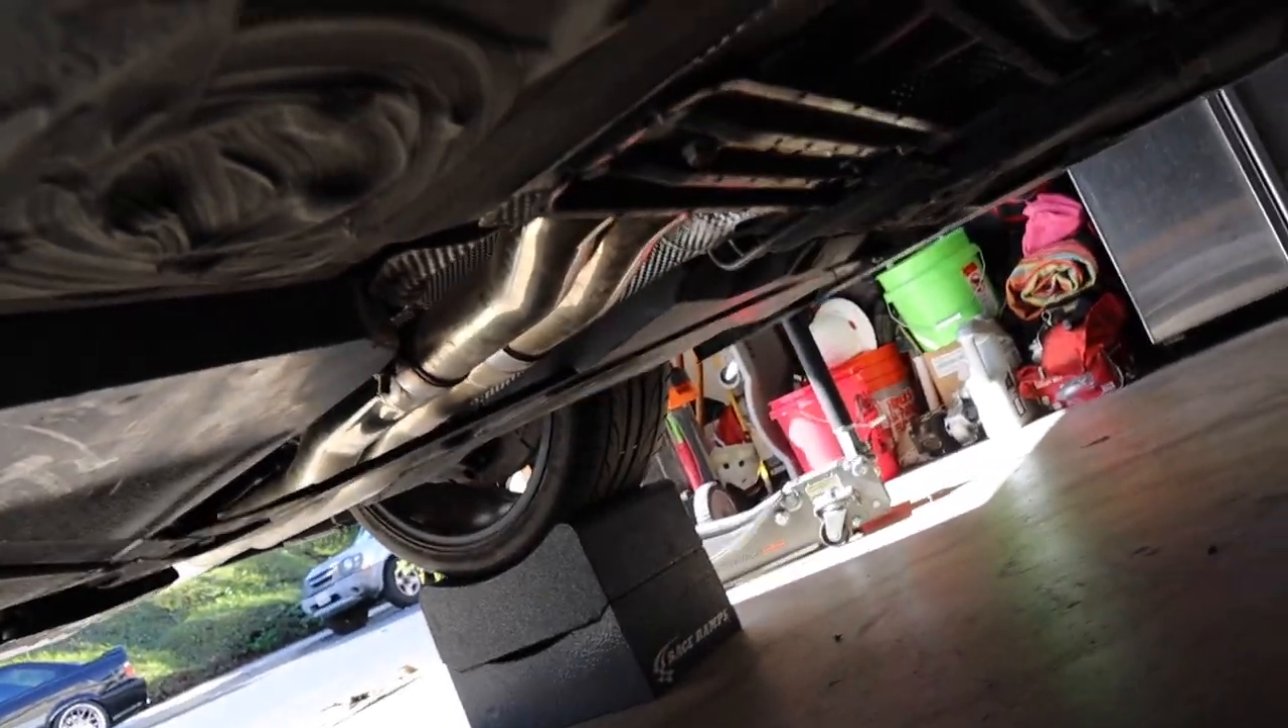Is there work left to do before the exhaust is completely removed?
Yes.